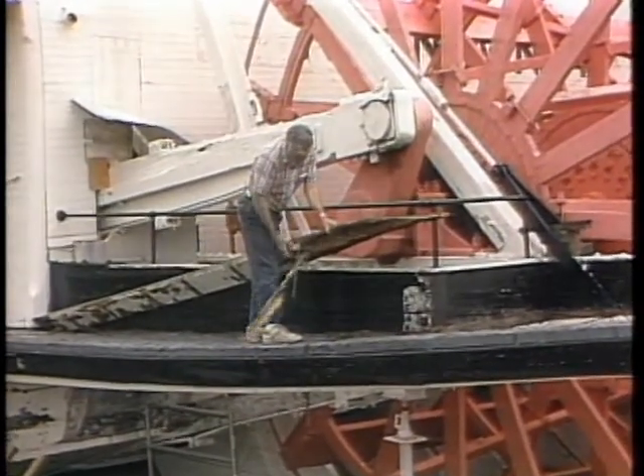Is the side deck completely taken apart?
No.